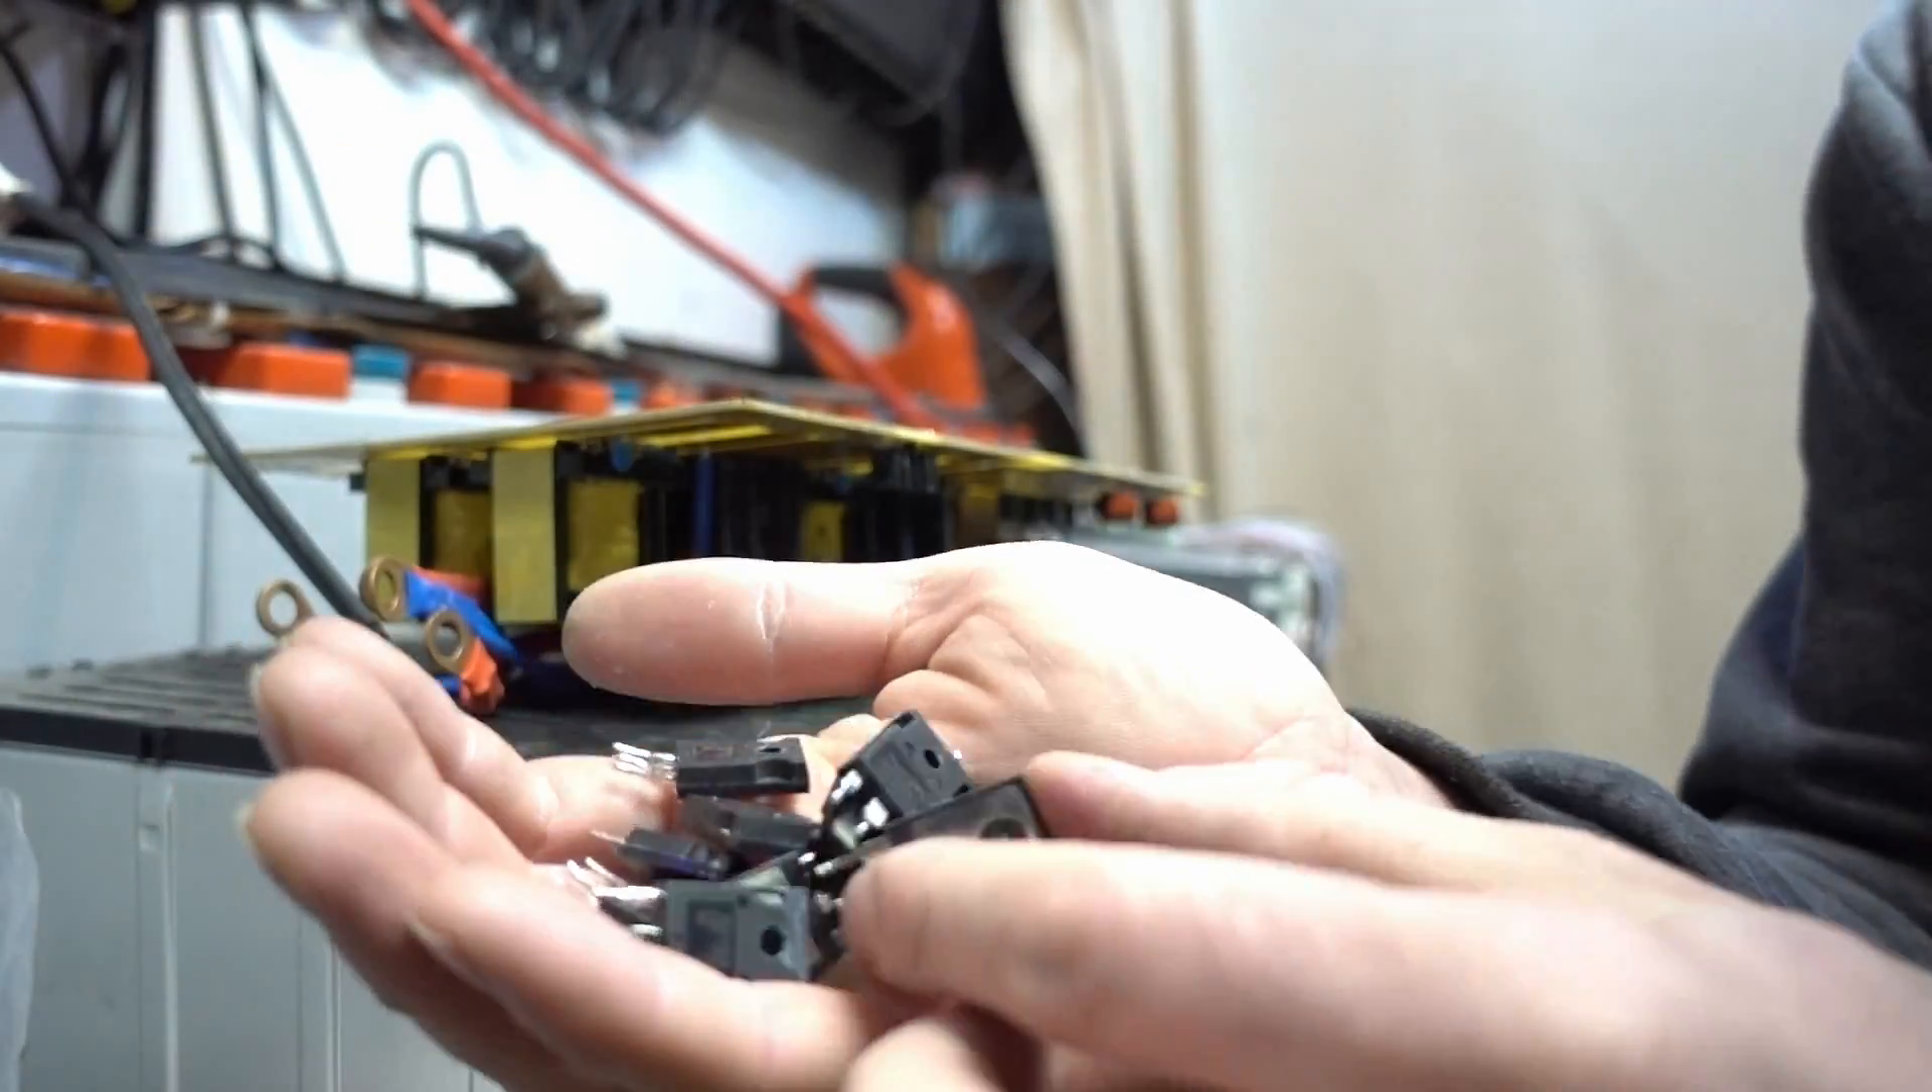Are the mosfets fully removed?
Yes.